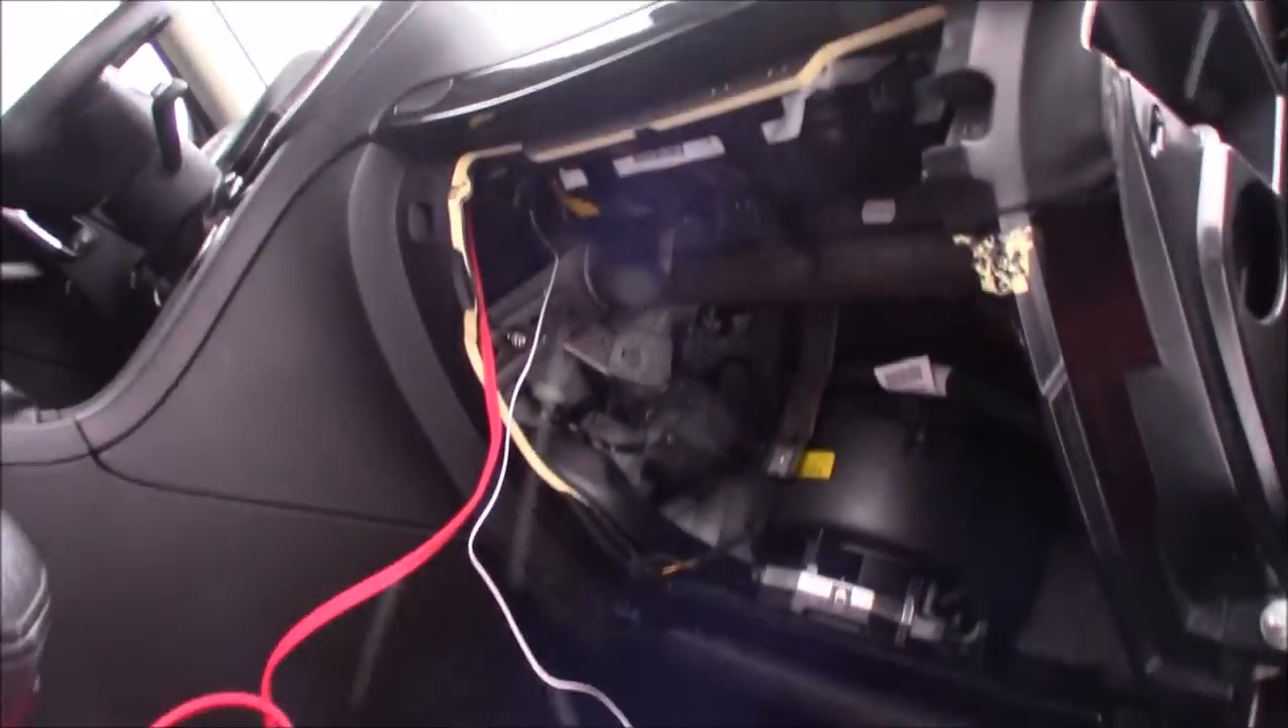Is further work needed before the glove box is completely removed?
No.